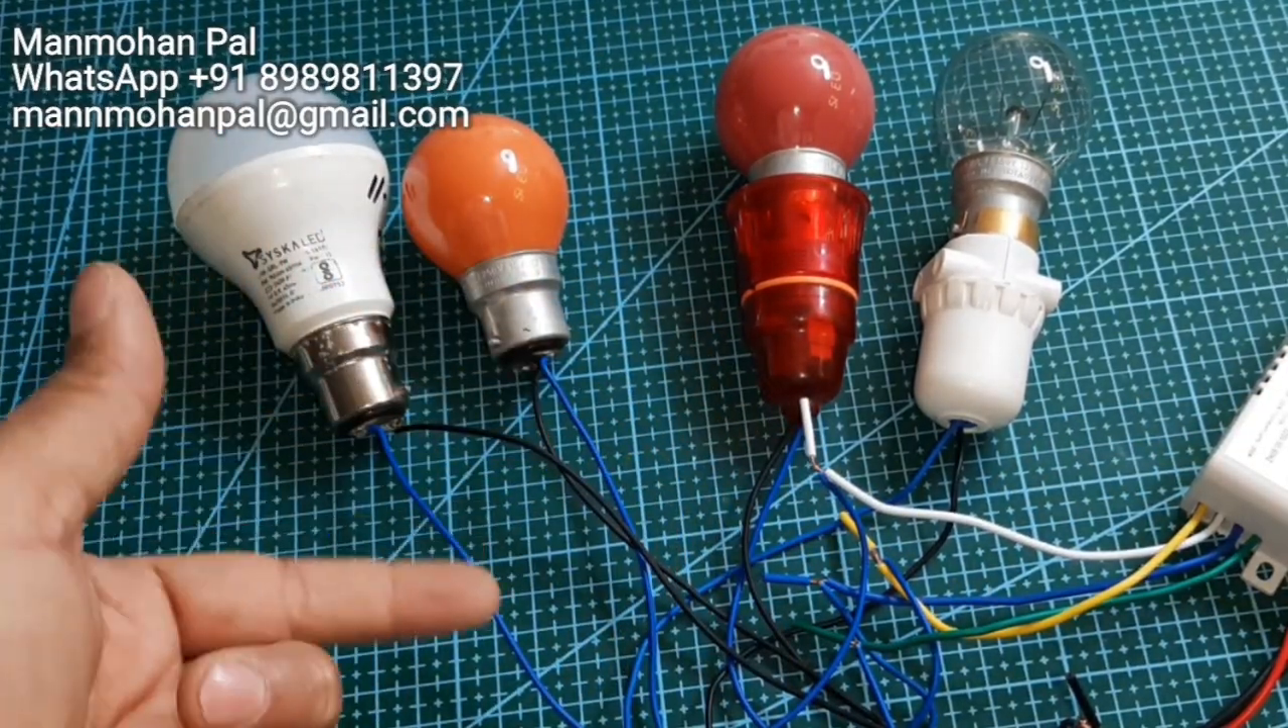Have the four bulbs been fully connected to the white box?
Yes.